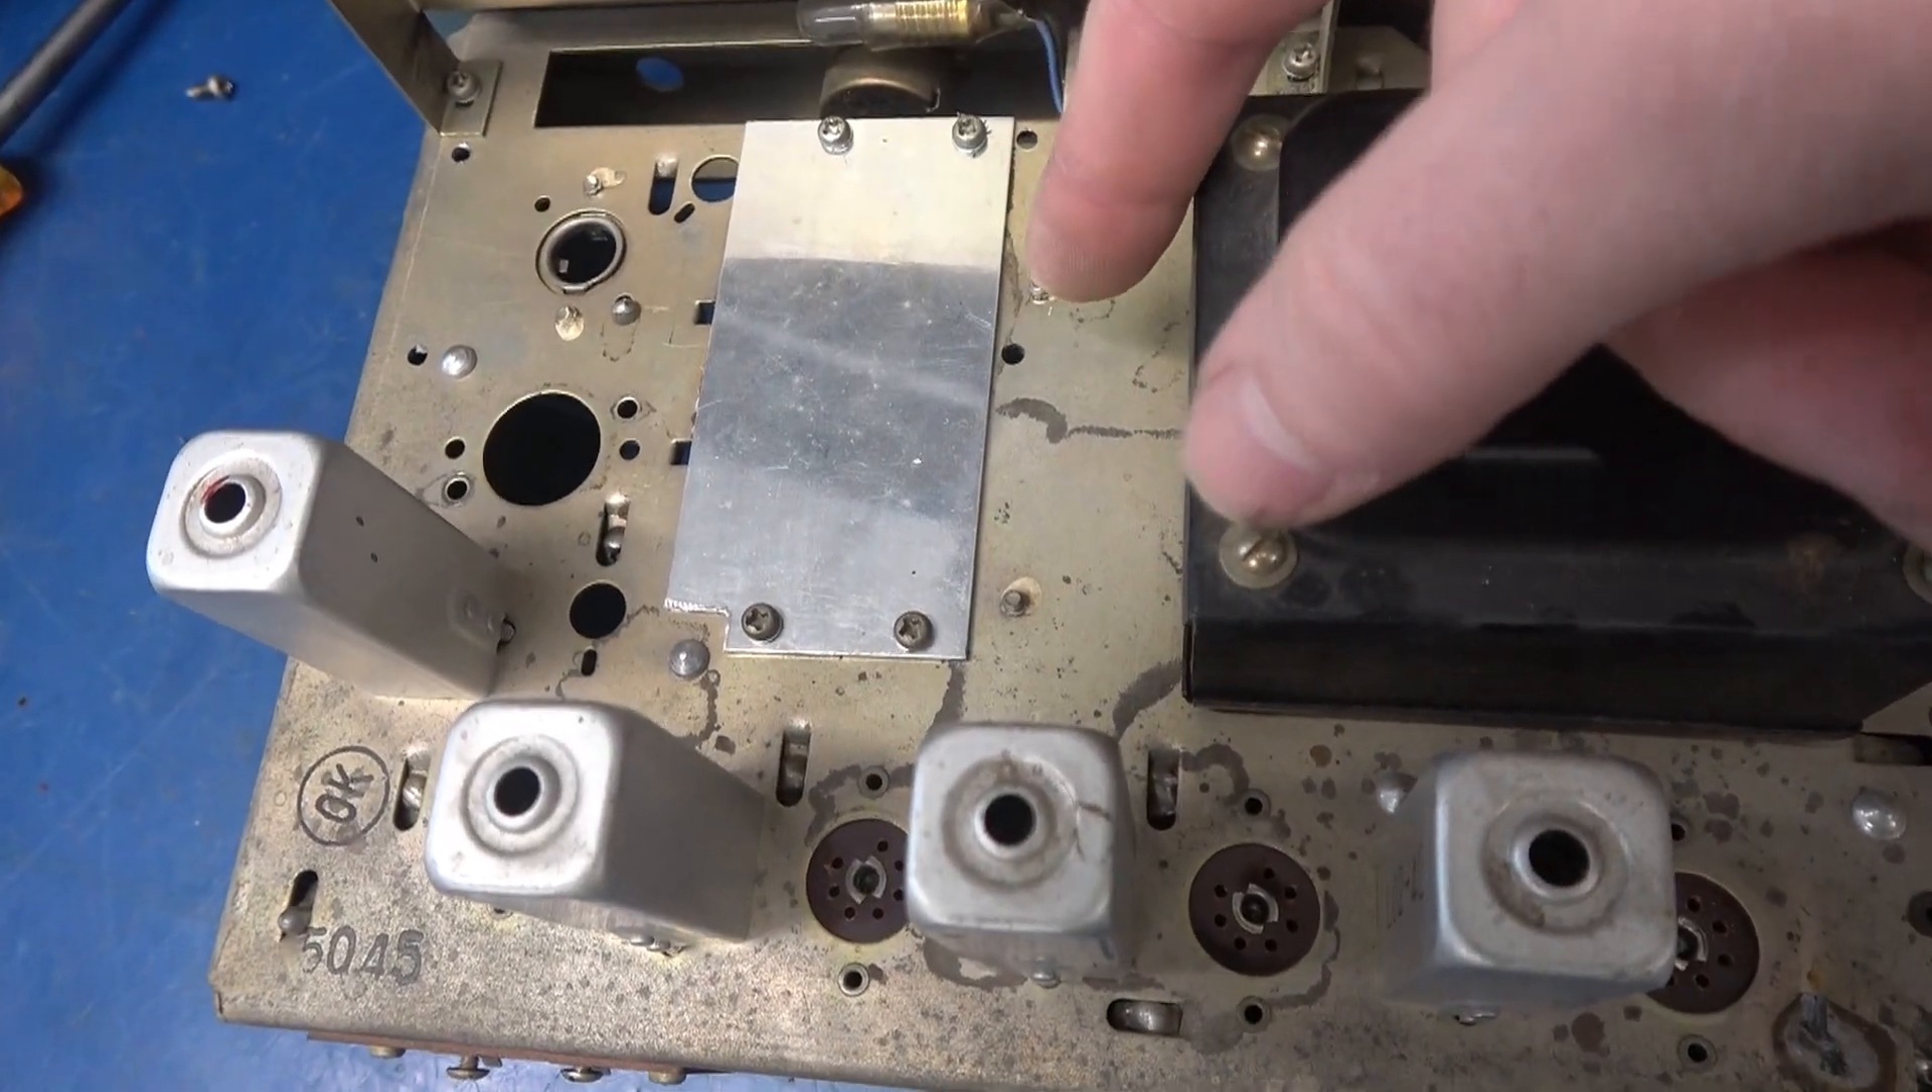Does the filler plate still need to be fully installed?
No.